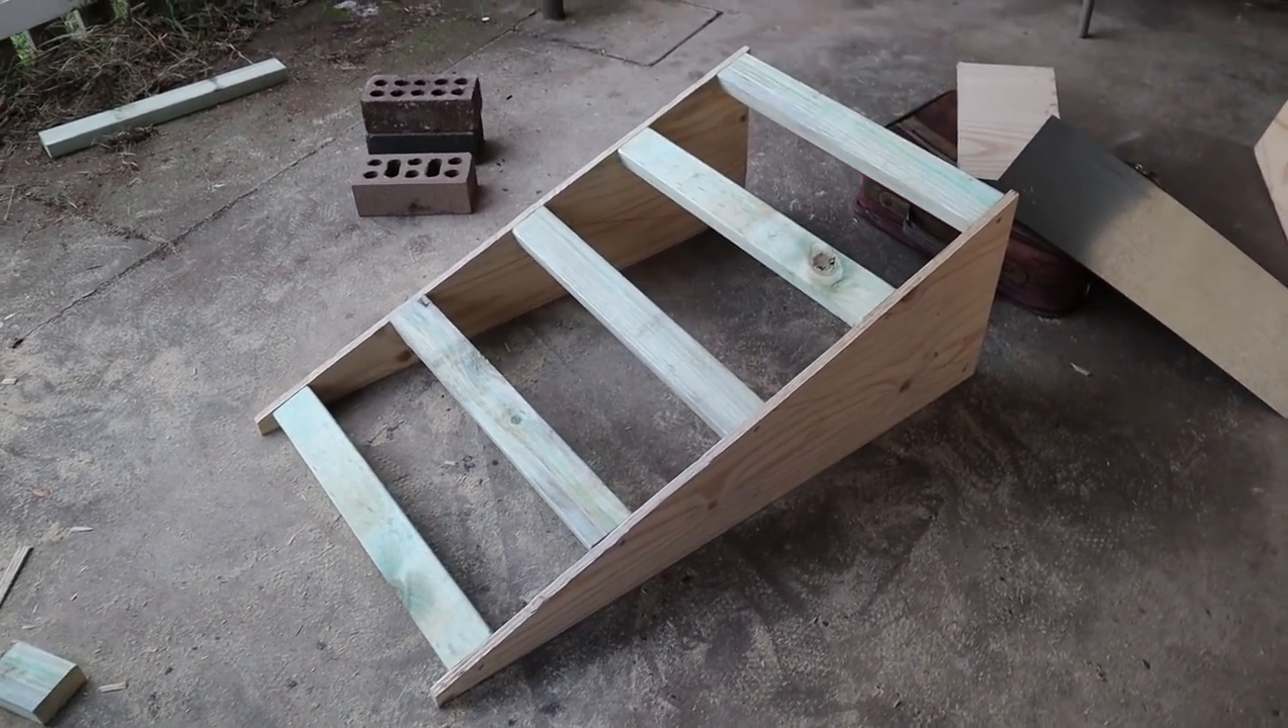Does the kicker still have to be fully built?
Yes.